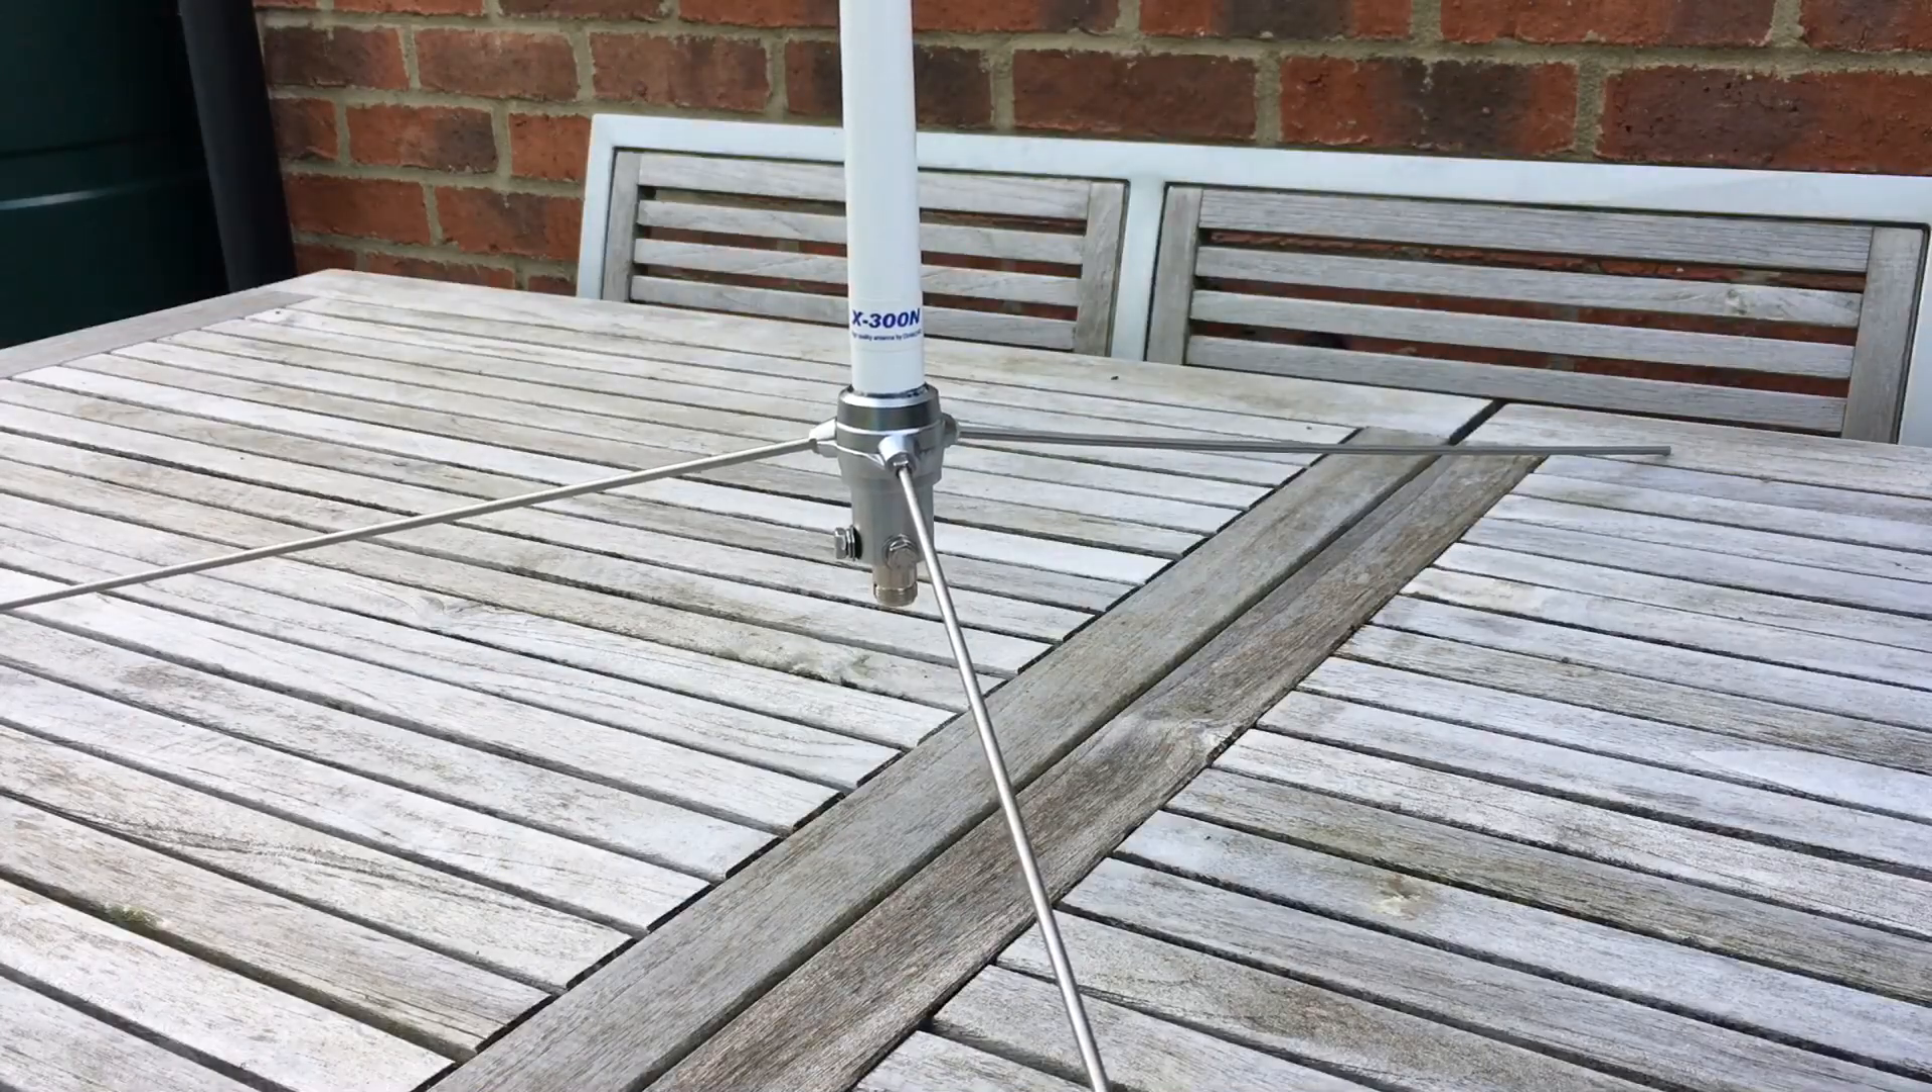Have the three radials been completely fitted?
Yes.